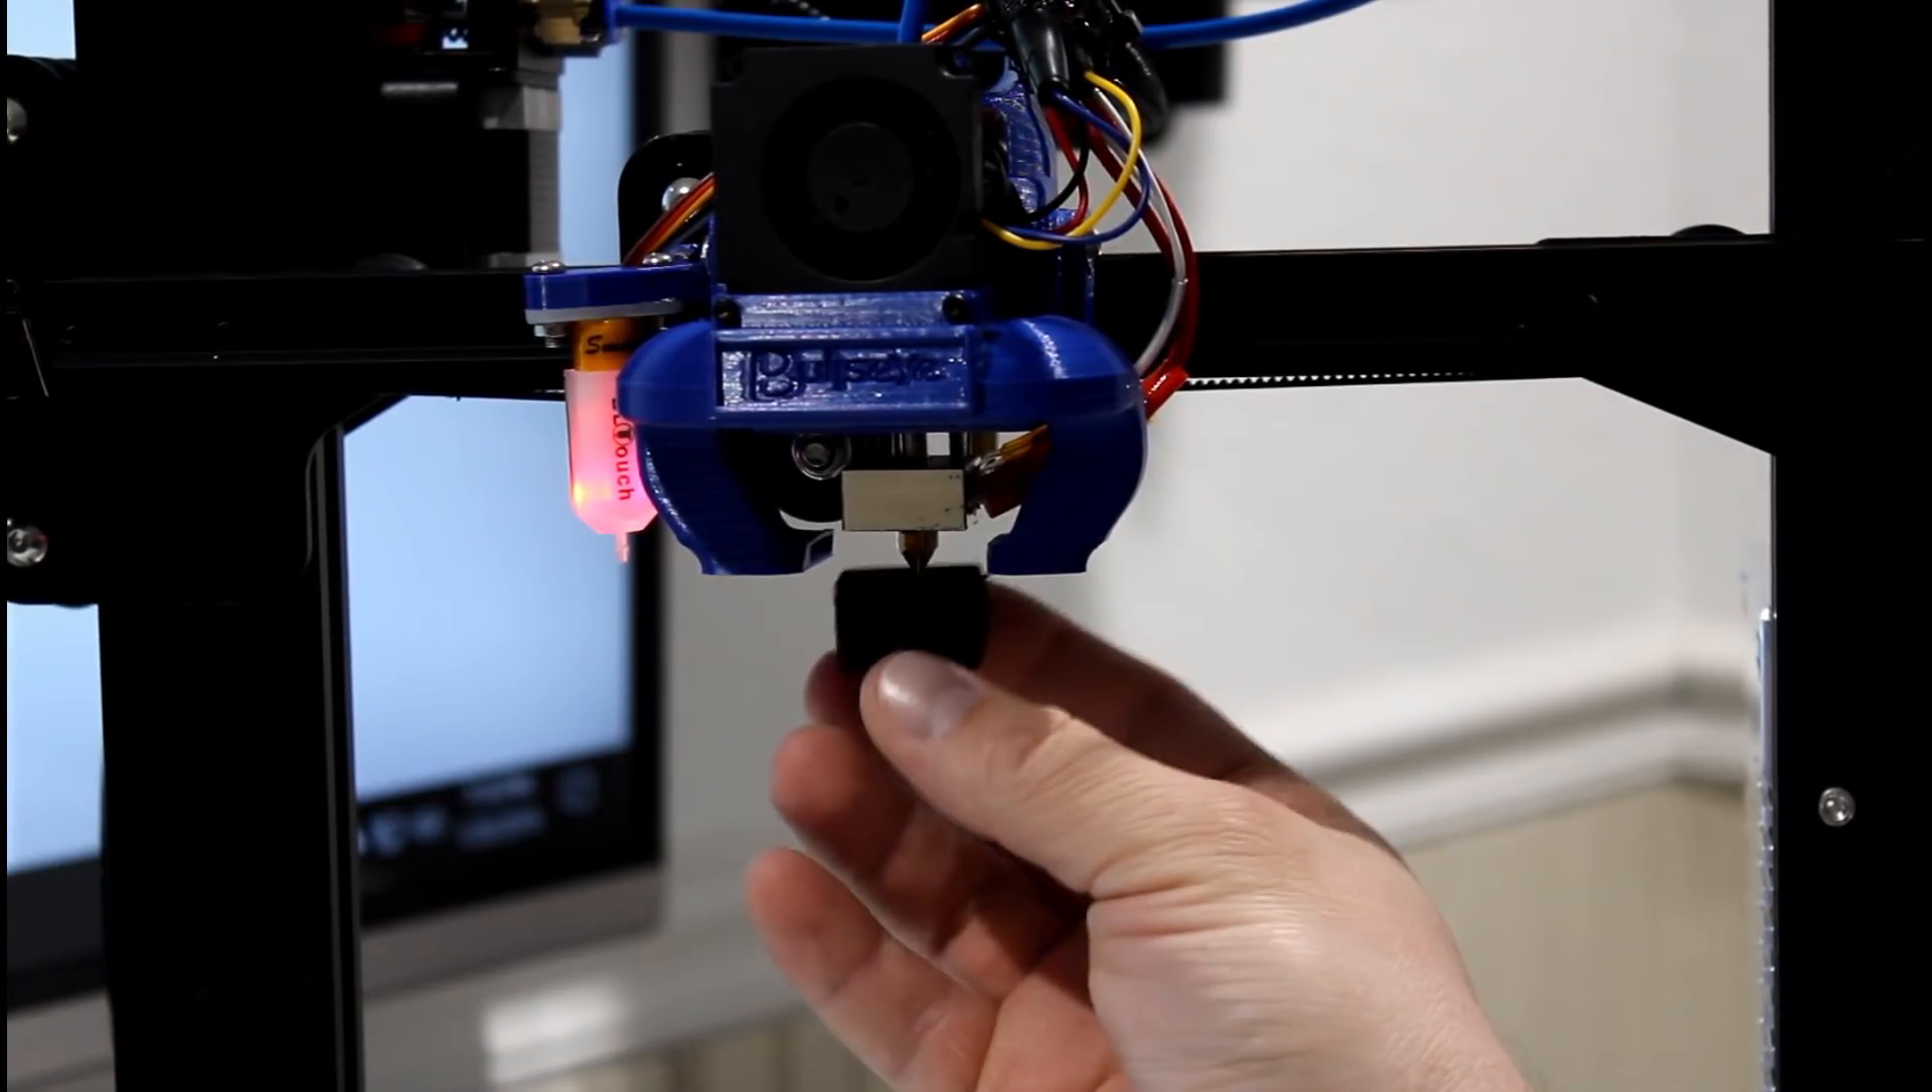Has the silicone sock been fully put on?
No.